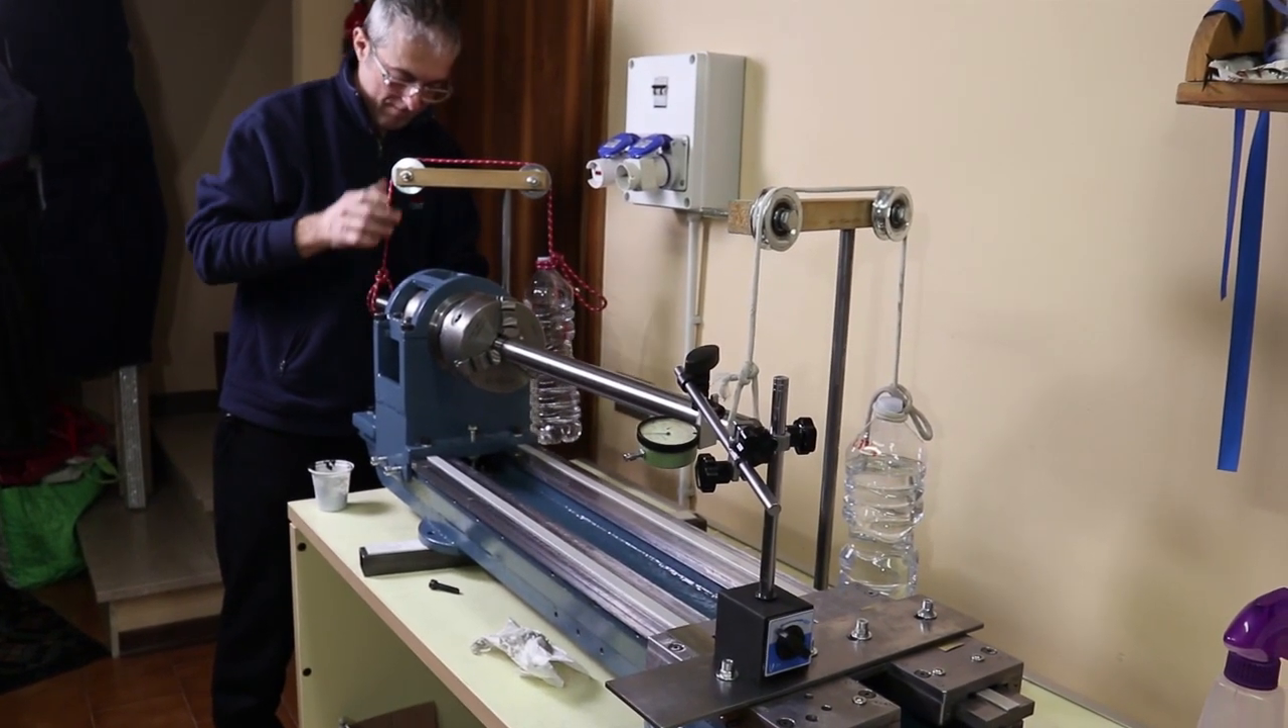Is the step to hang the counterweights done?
Yes.